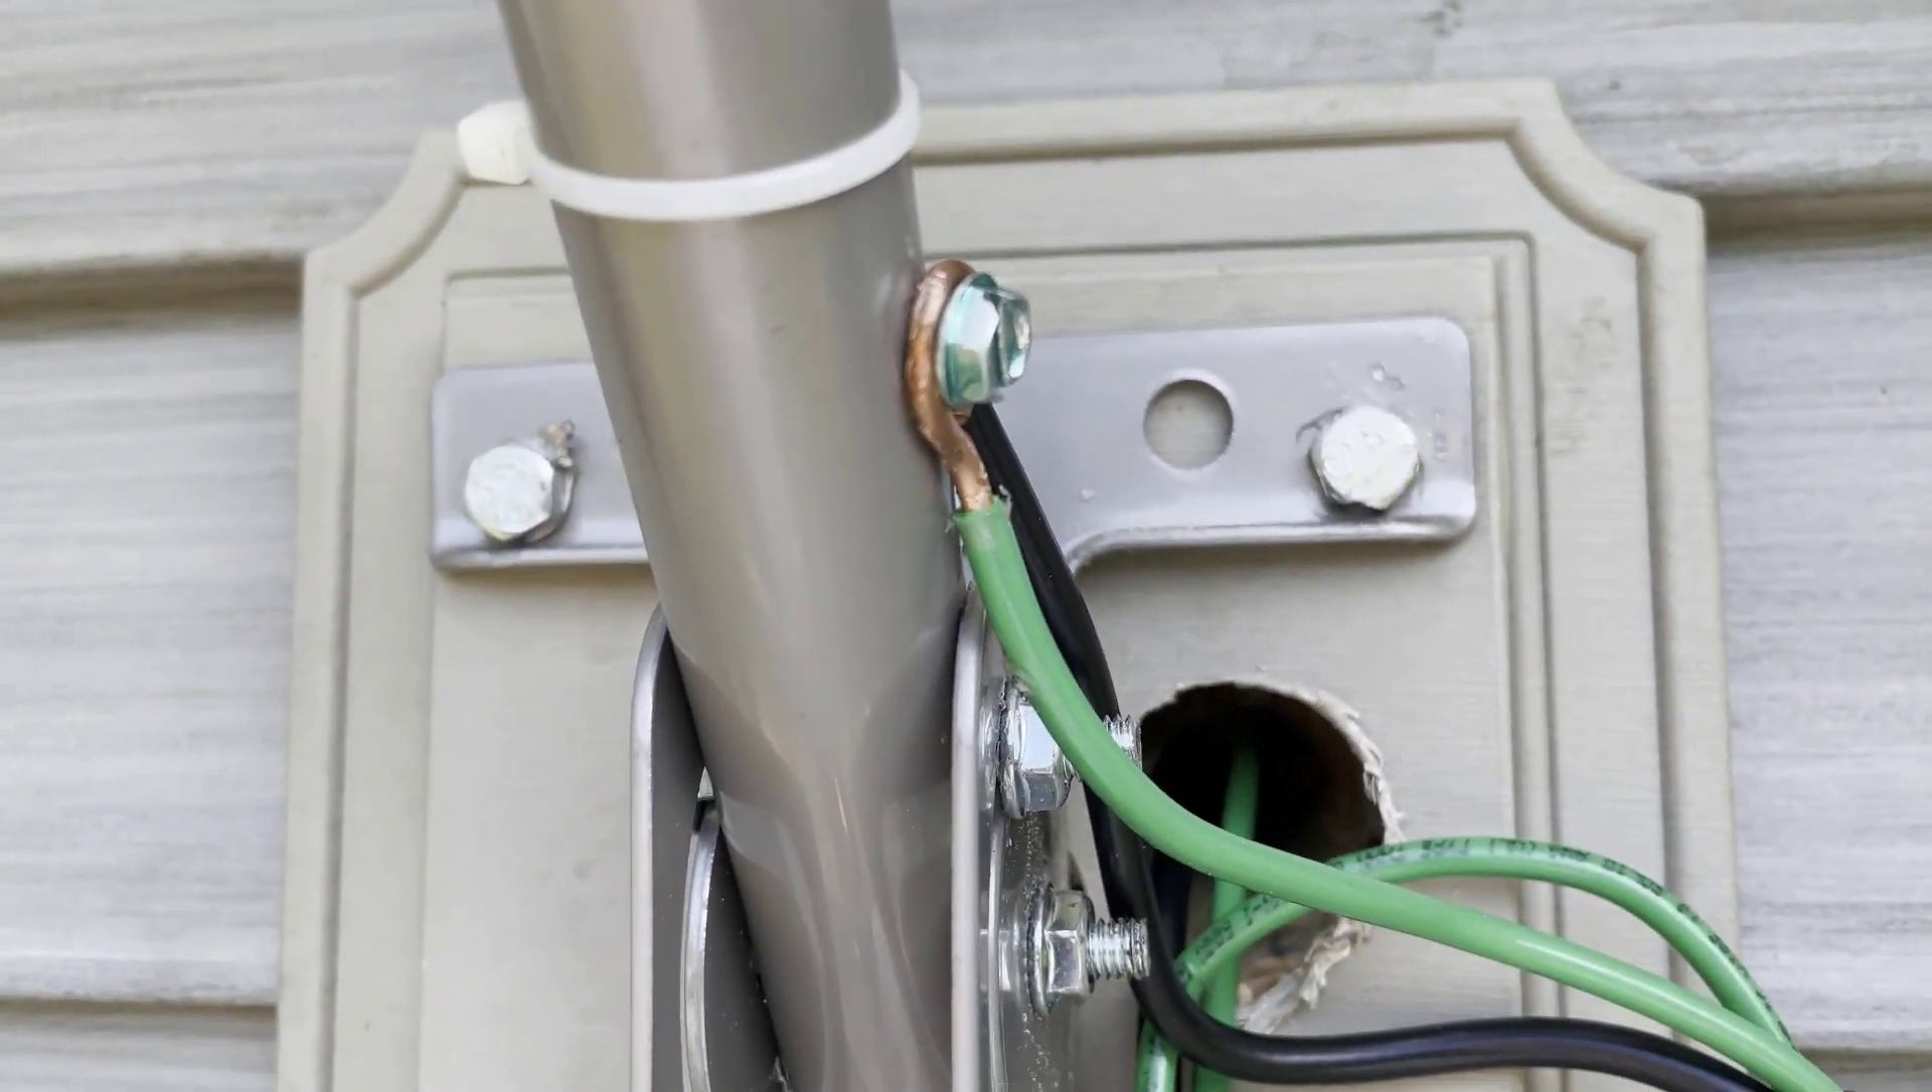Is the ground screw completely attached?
Yes.